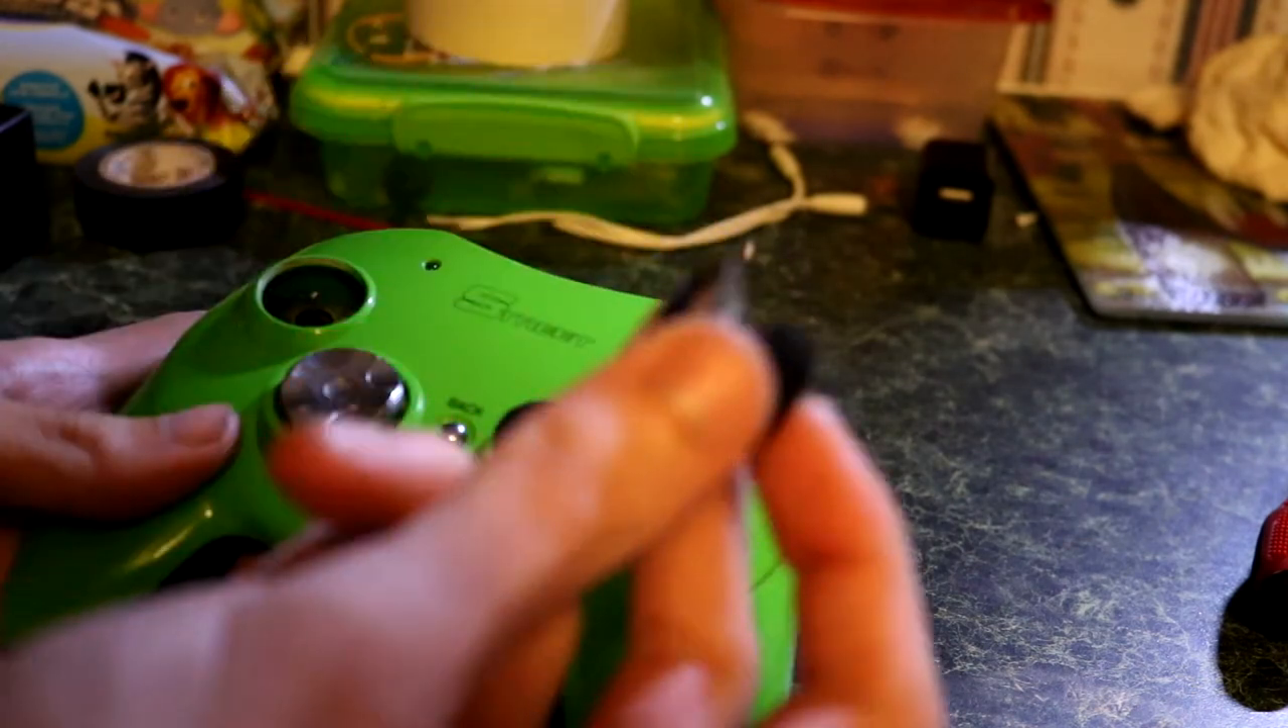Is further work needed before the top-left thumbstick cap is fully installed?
Yes.